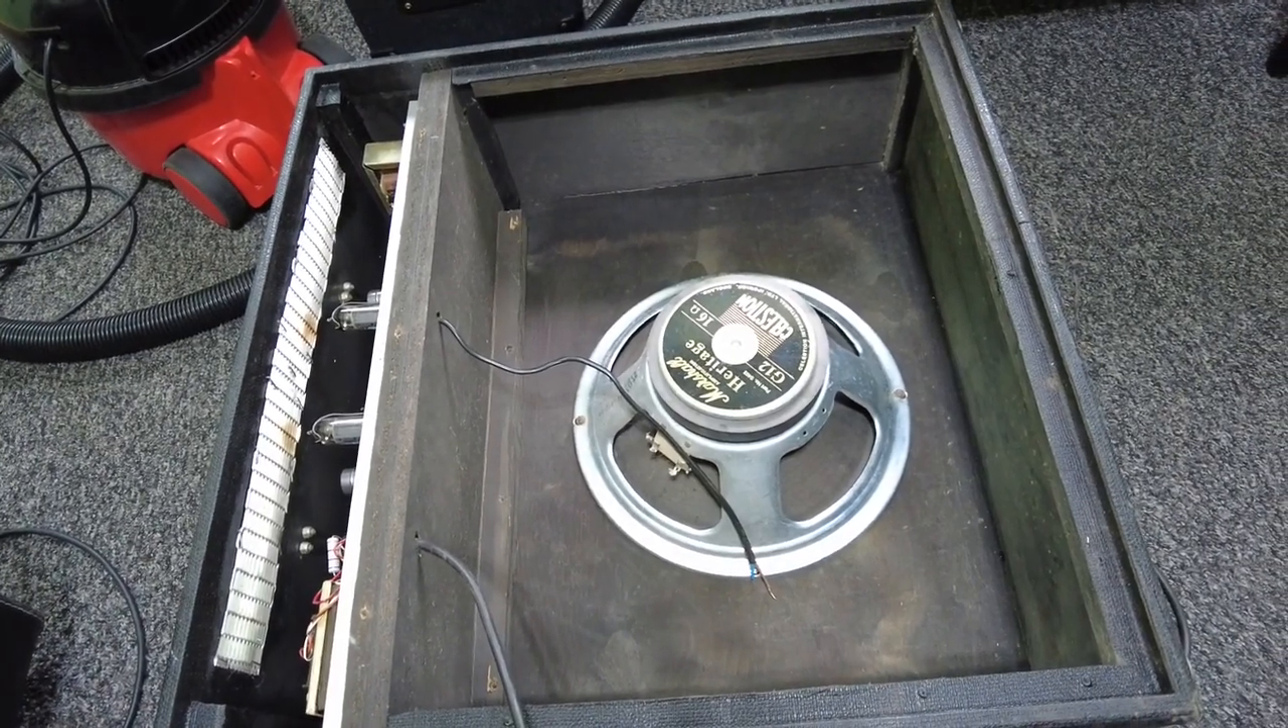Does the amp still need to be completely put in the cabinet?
No.